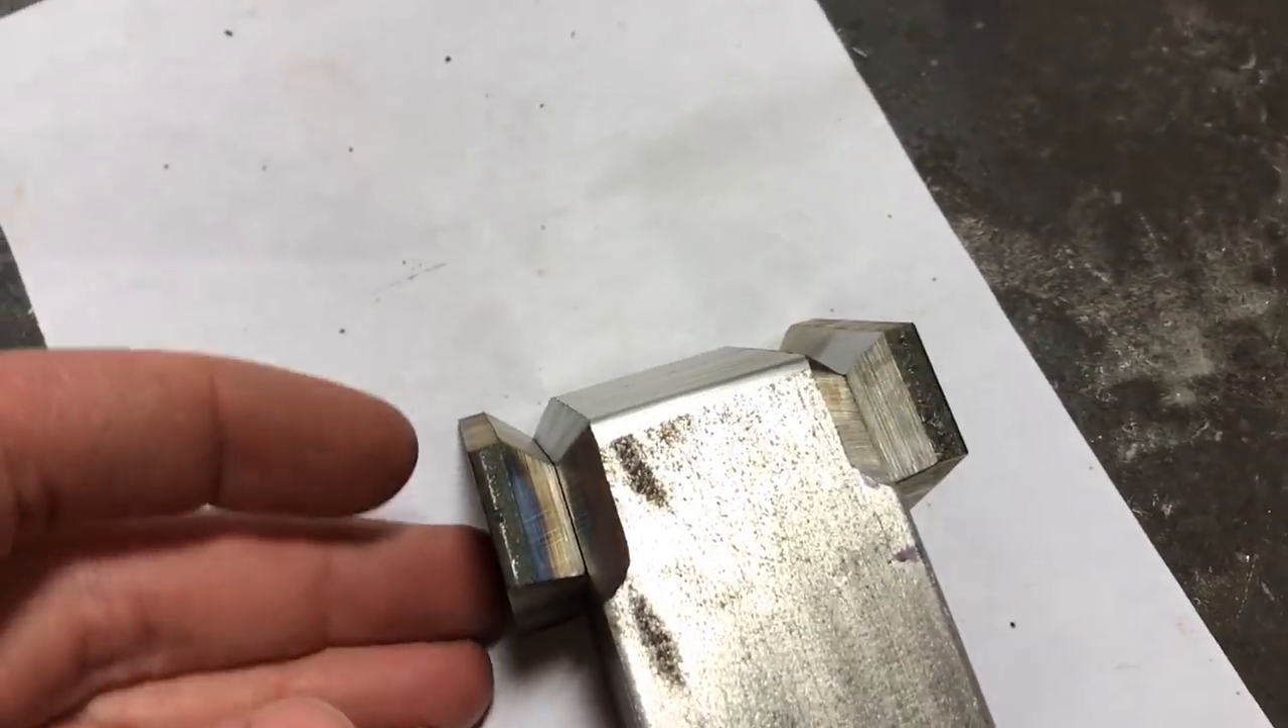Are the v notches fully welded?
No.